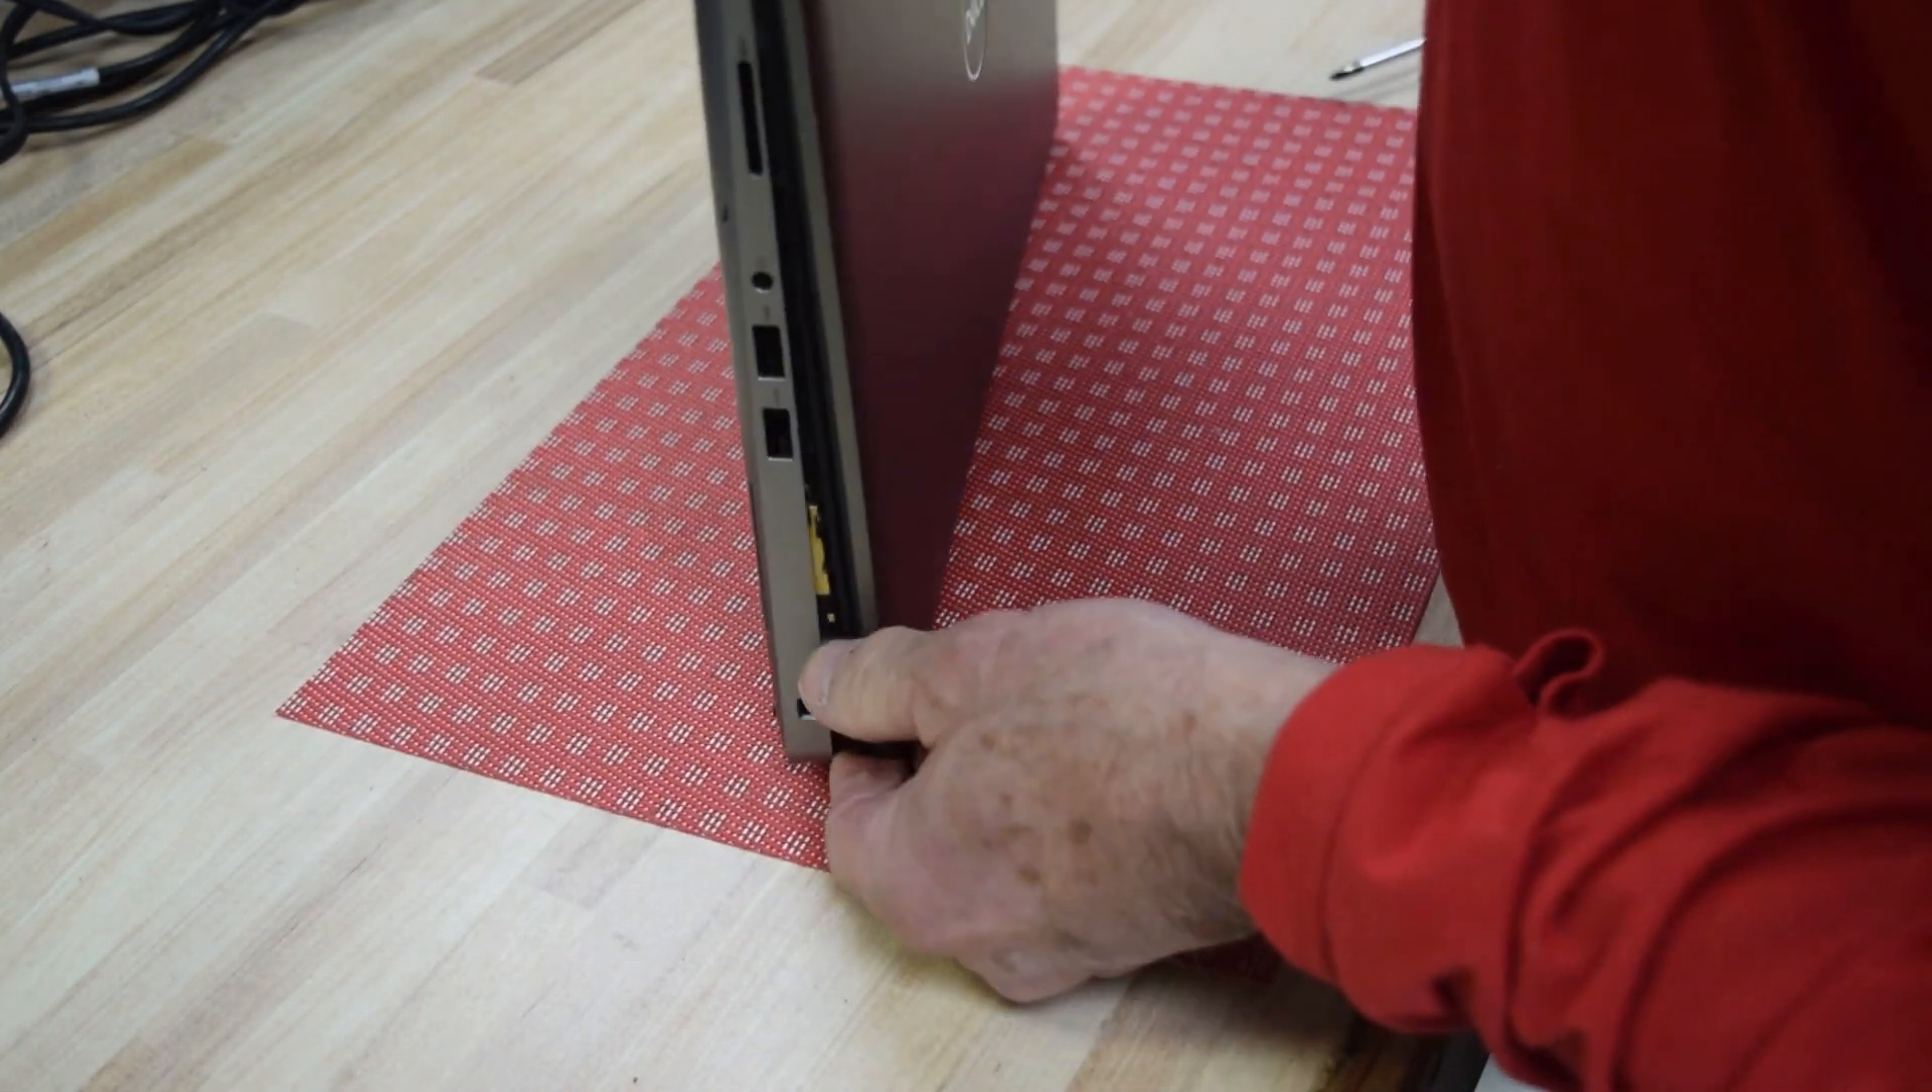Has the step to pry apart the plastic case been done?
No.